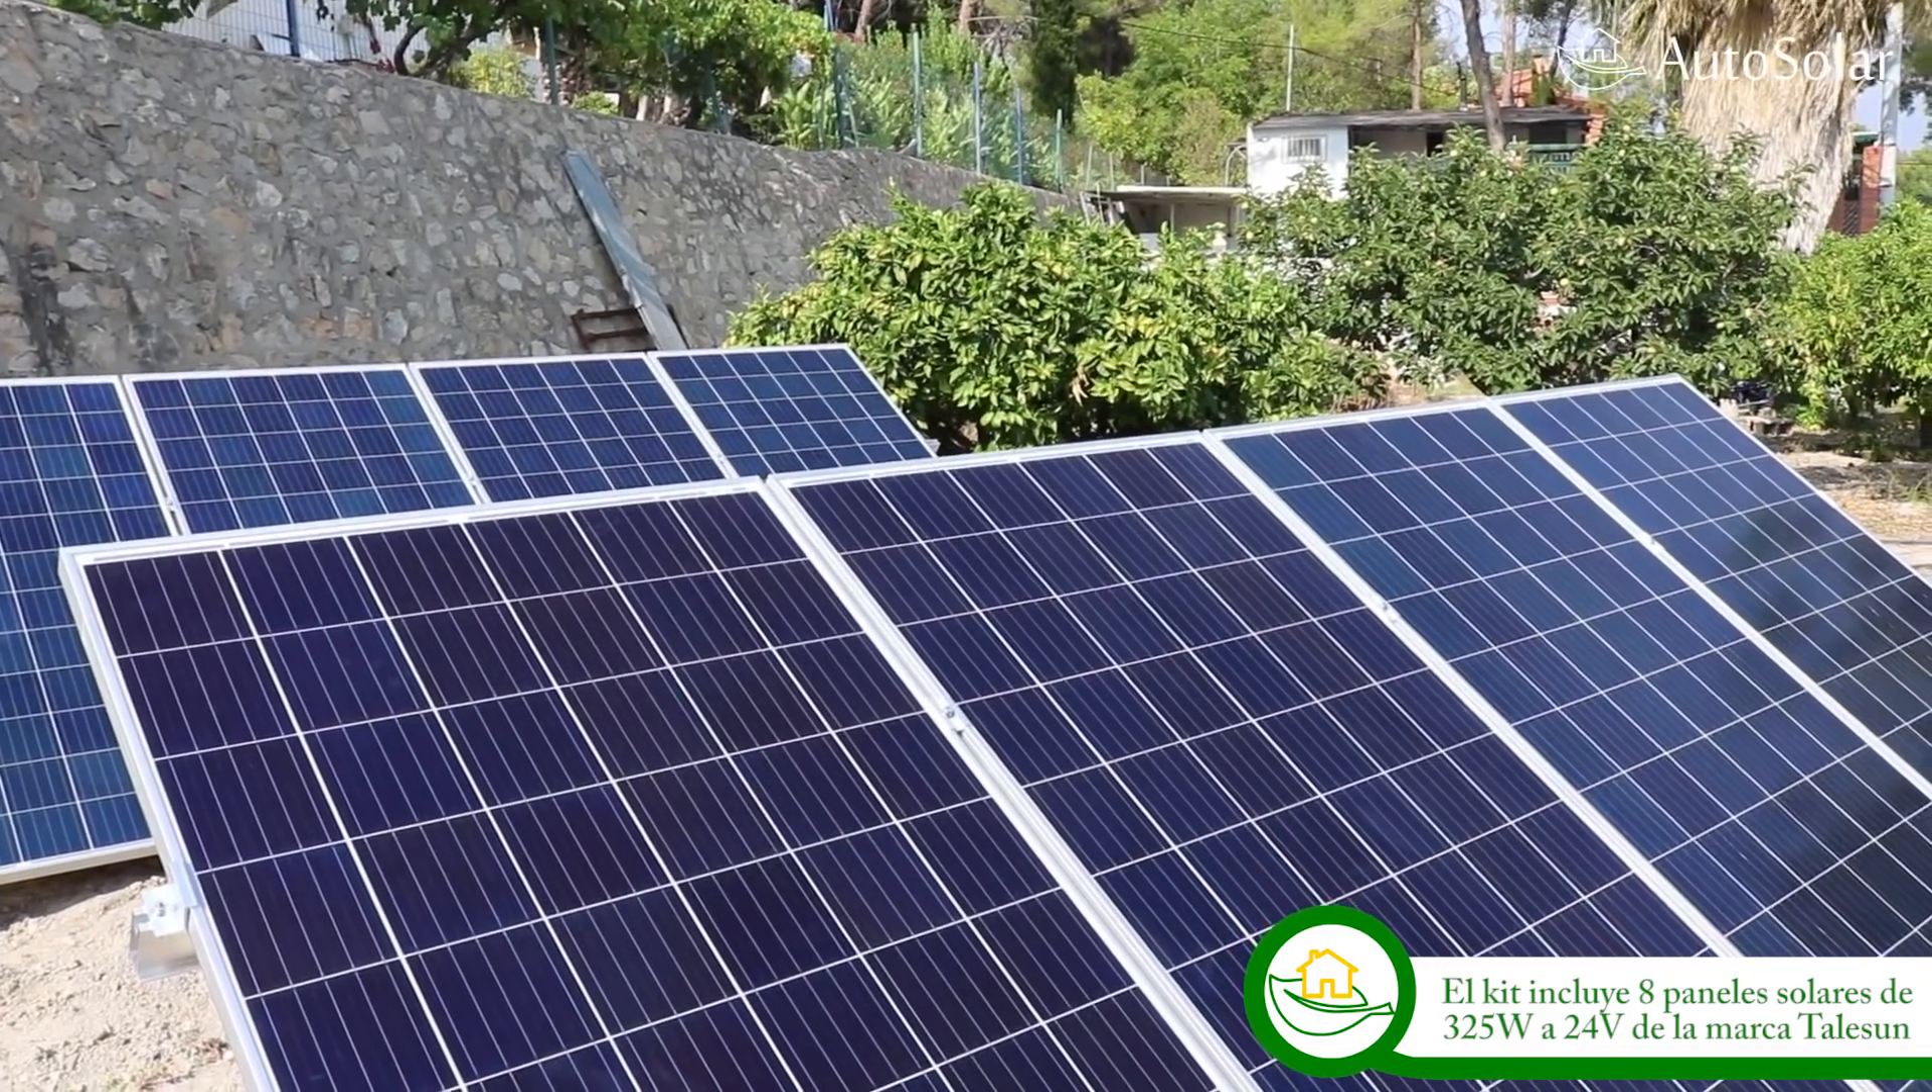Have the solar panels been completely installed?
Yes.